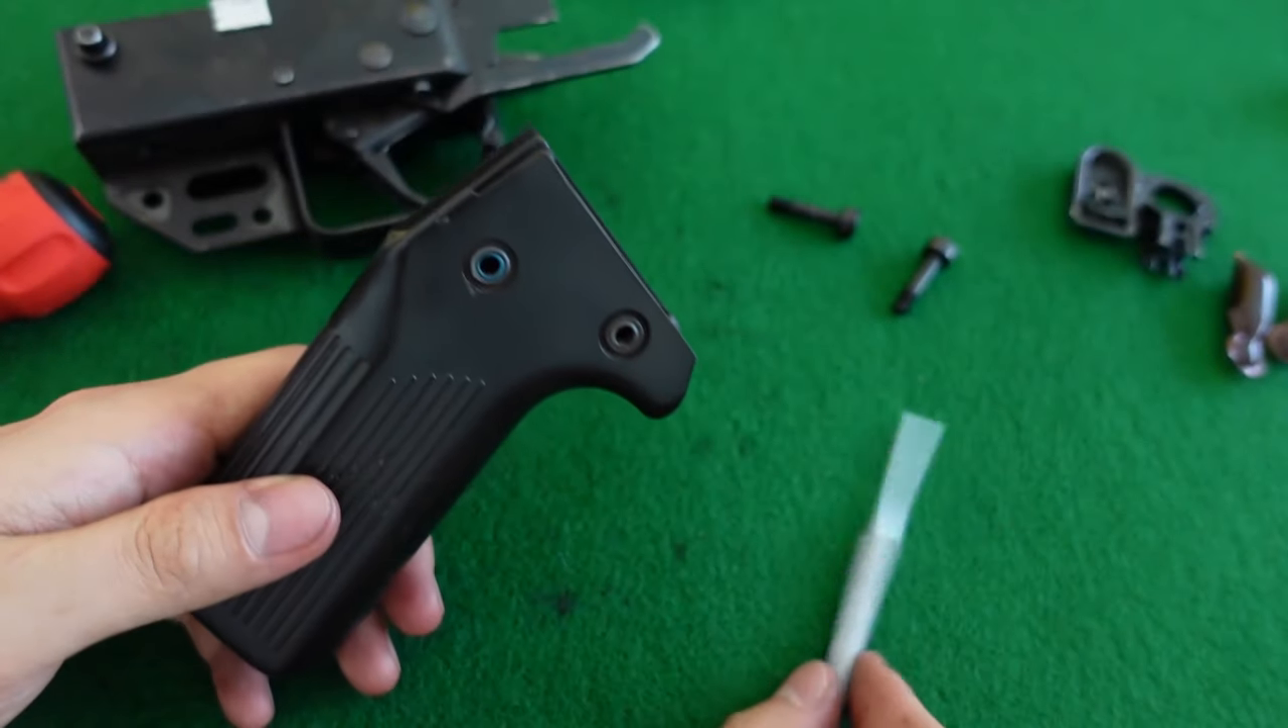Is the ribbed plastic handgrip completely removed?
Yes.